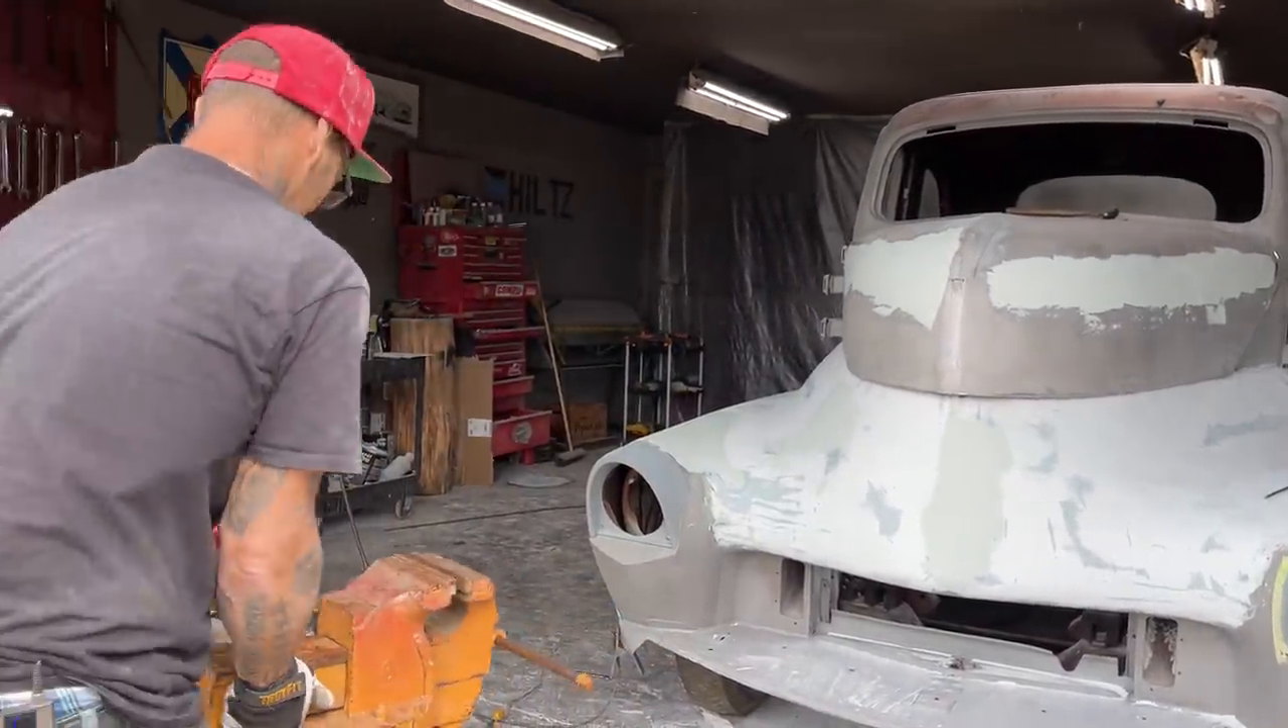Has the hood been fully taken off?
No.